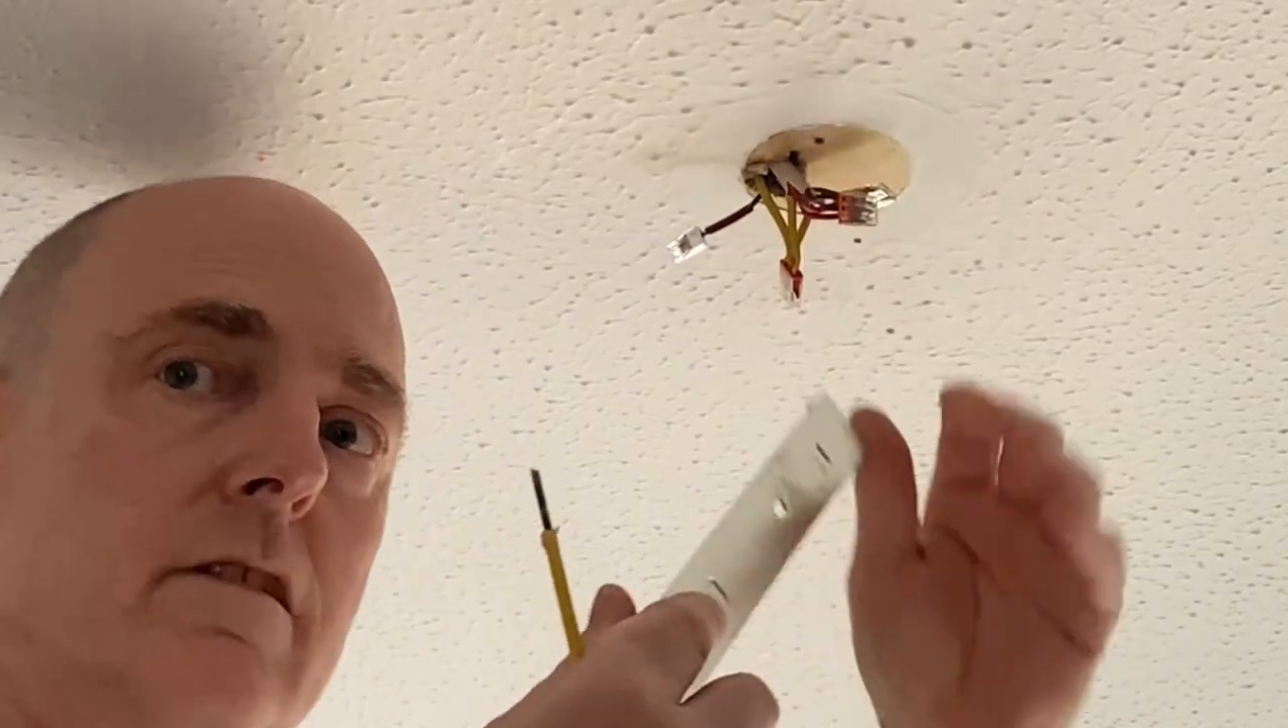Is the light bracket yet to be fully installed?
Yes.